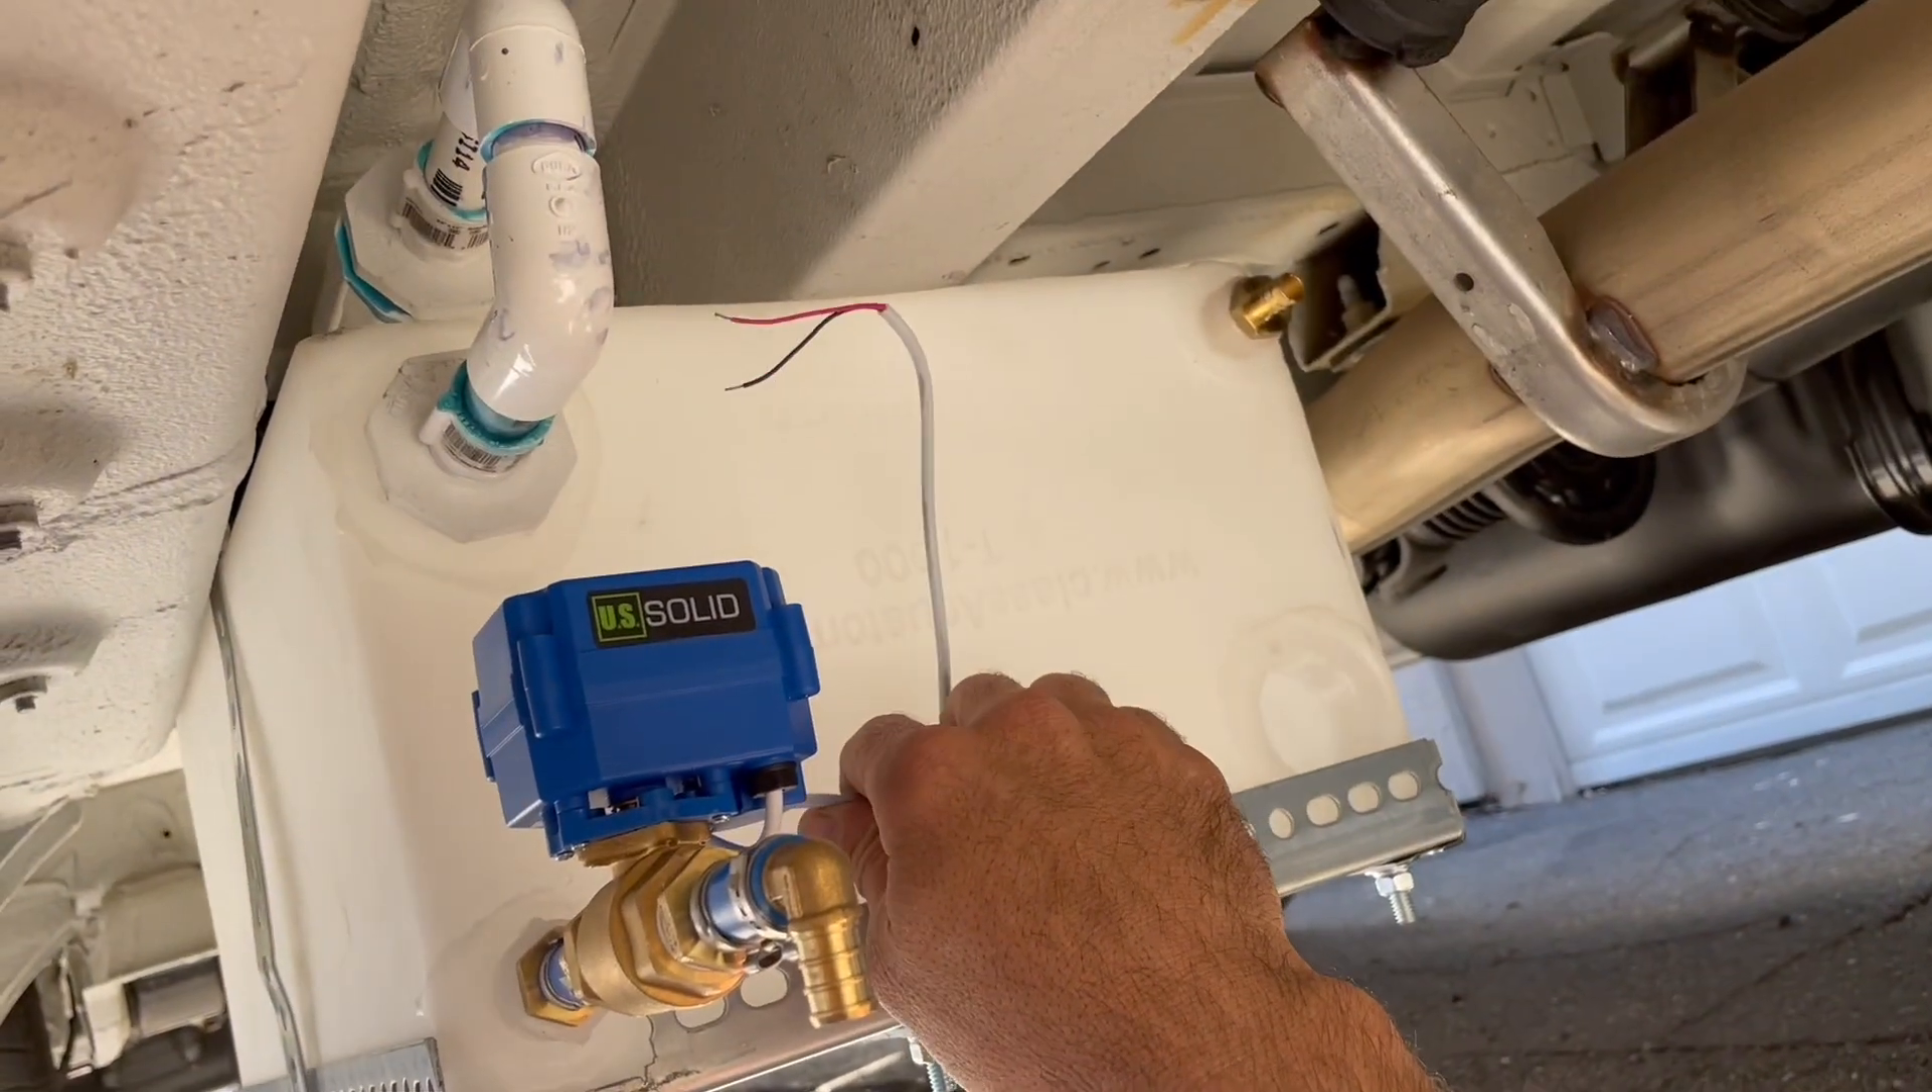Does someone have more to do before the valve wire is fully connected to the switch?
Yes.